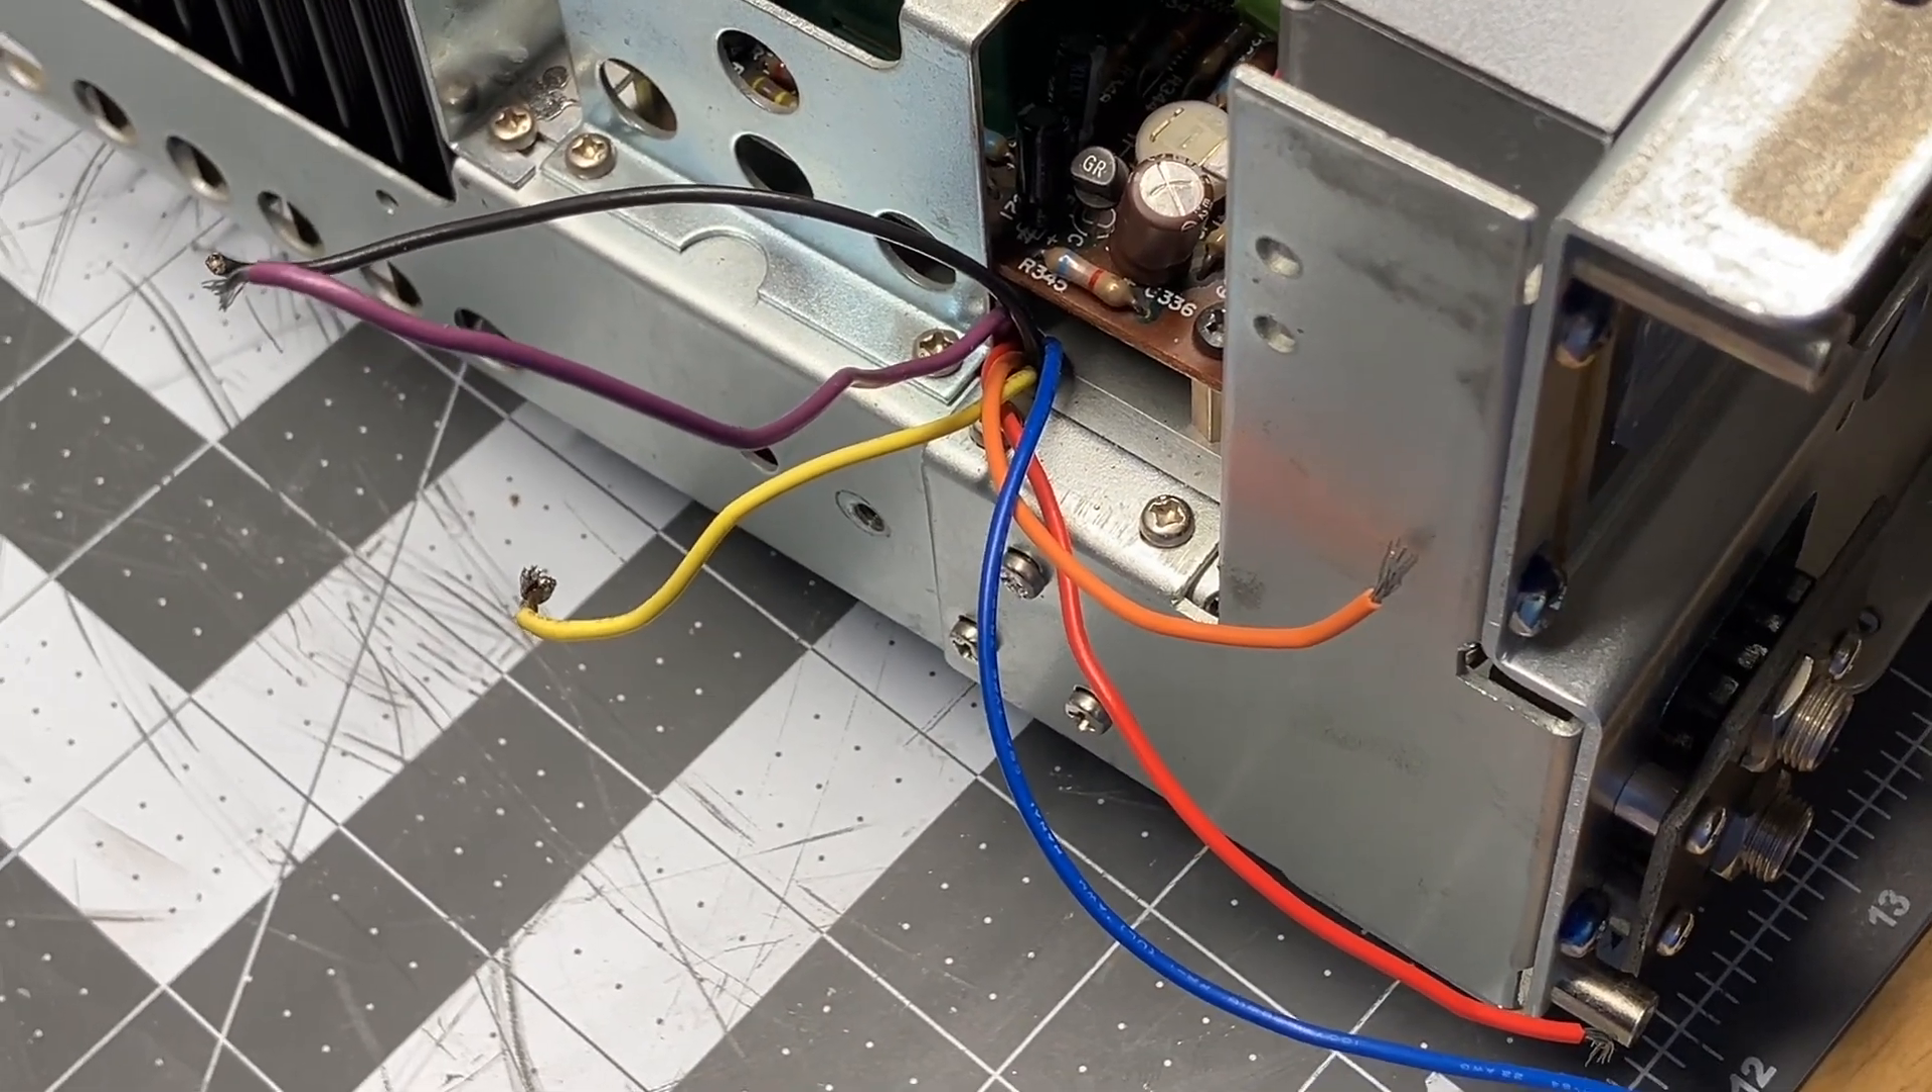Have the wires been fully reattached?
No.